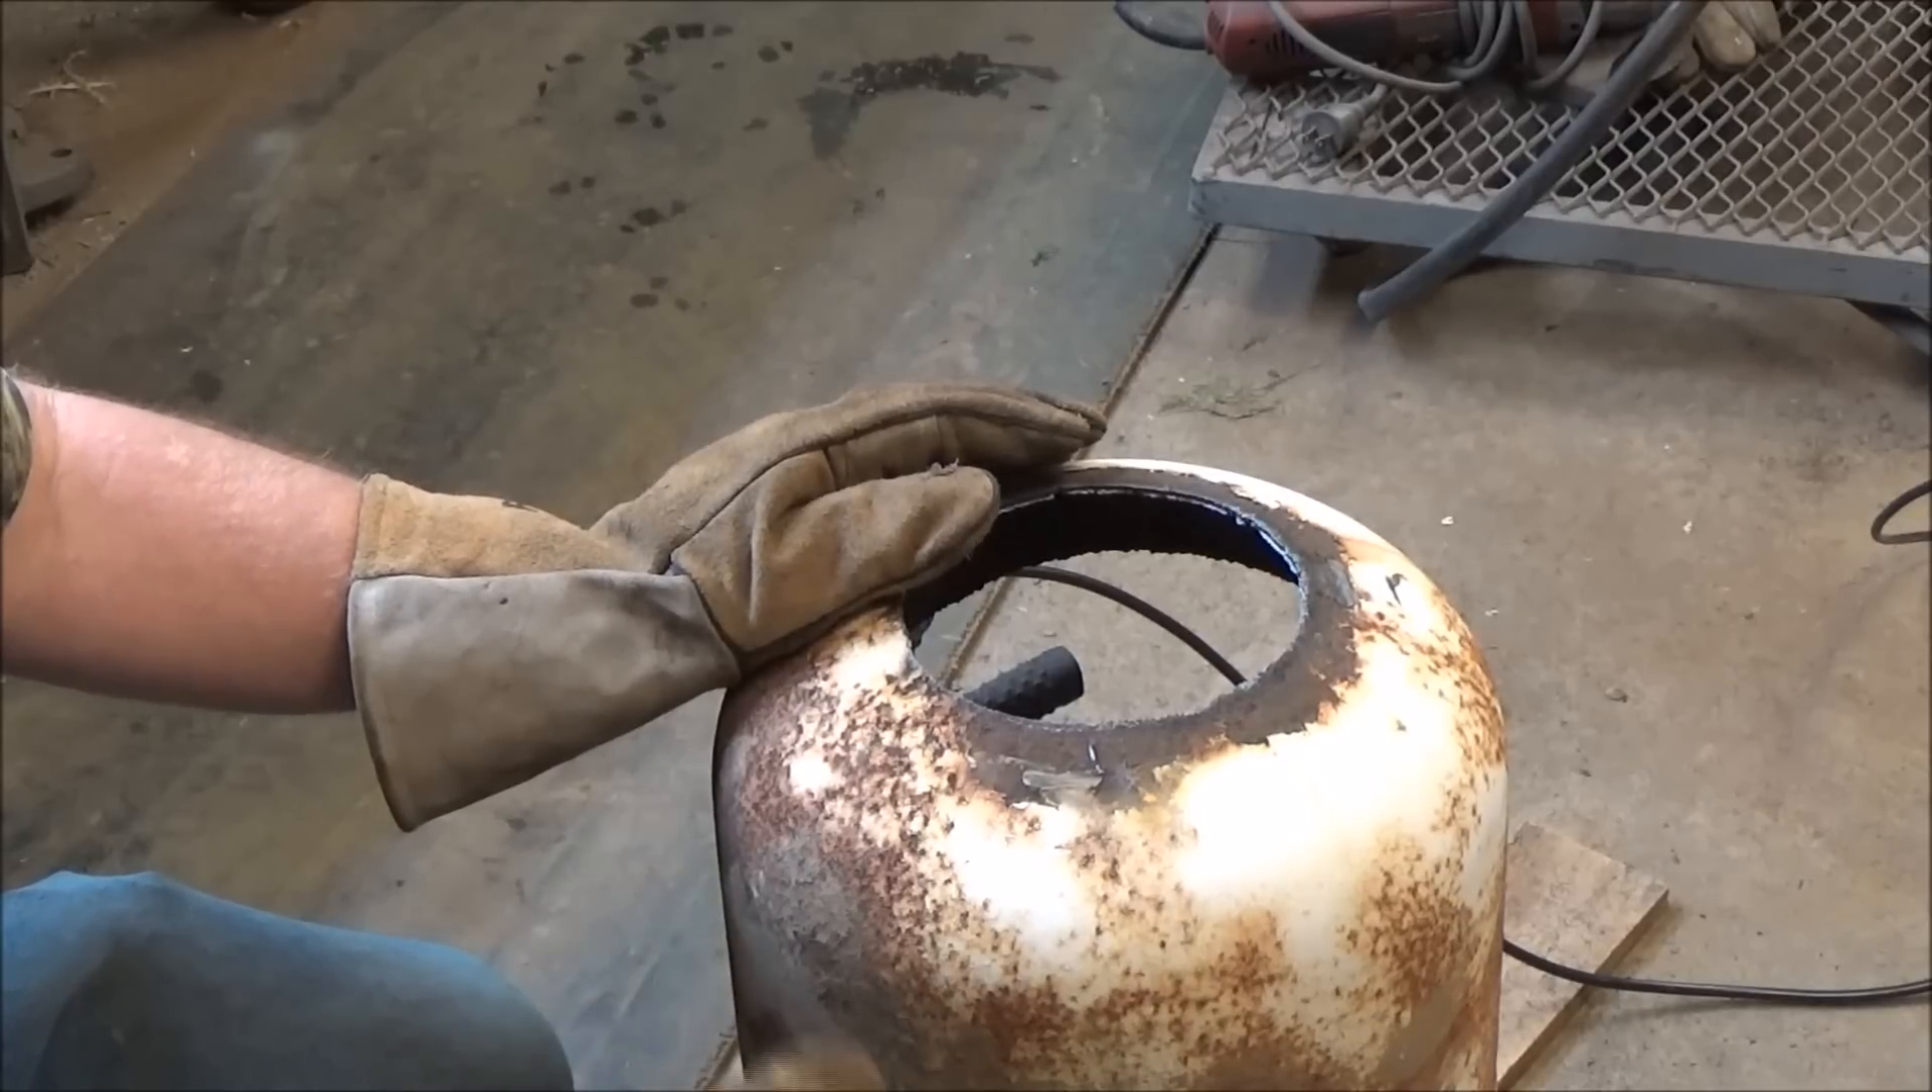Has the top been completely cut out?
Yes.